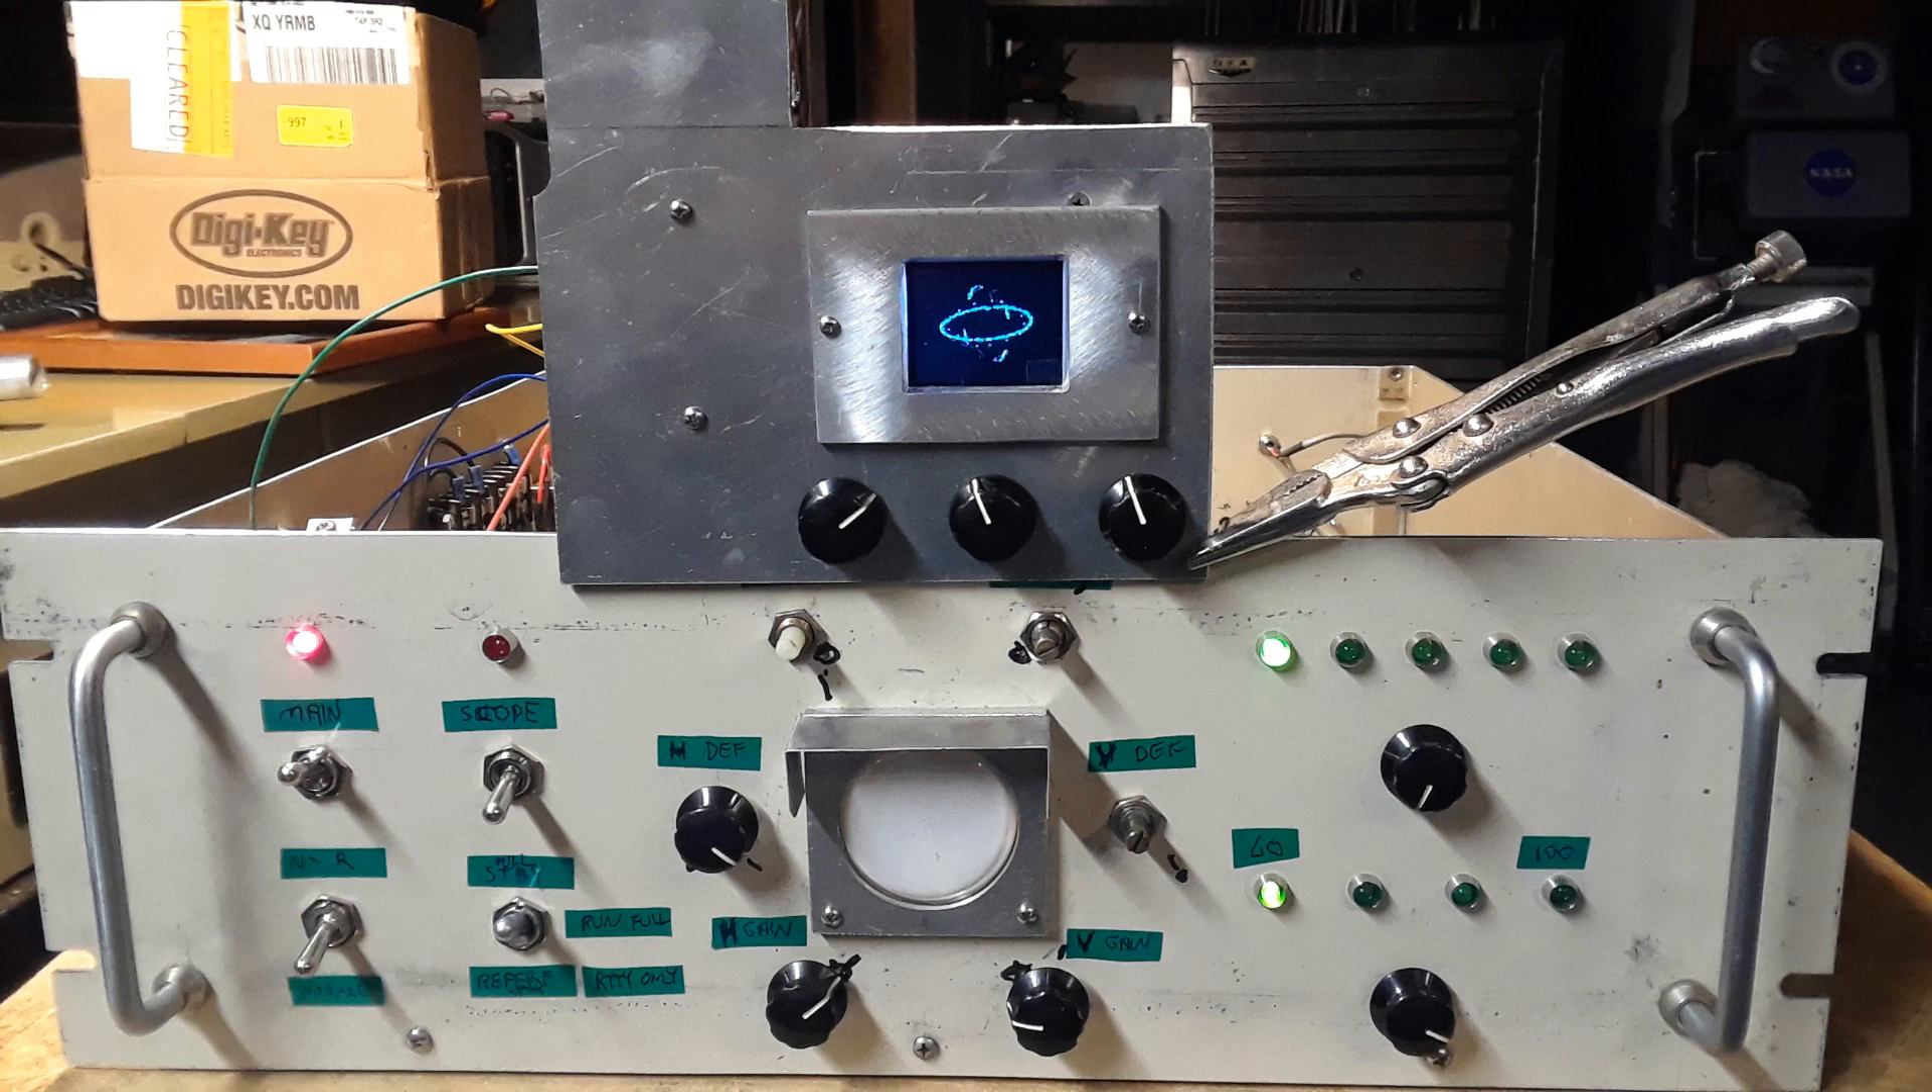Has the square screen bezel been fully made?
Yes.